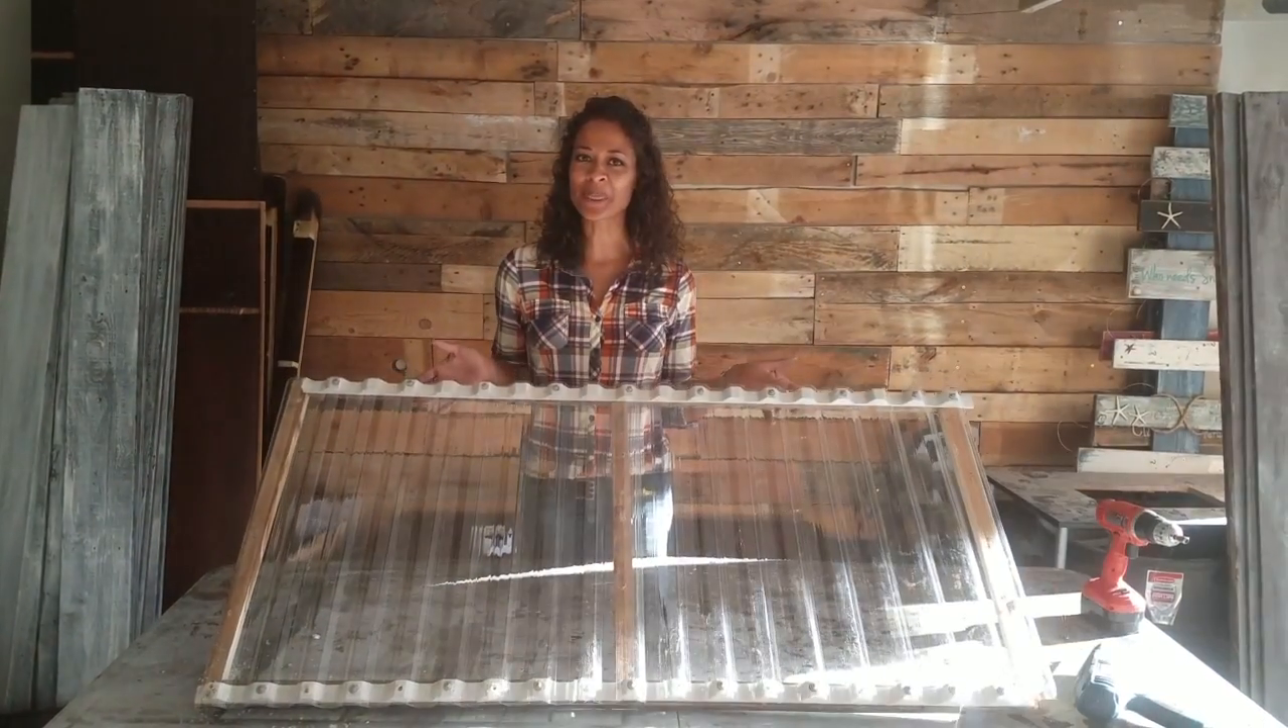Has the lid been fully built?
Yes.